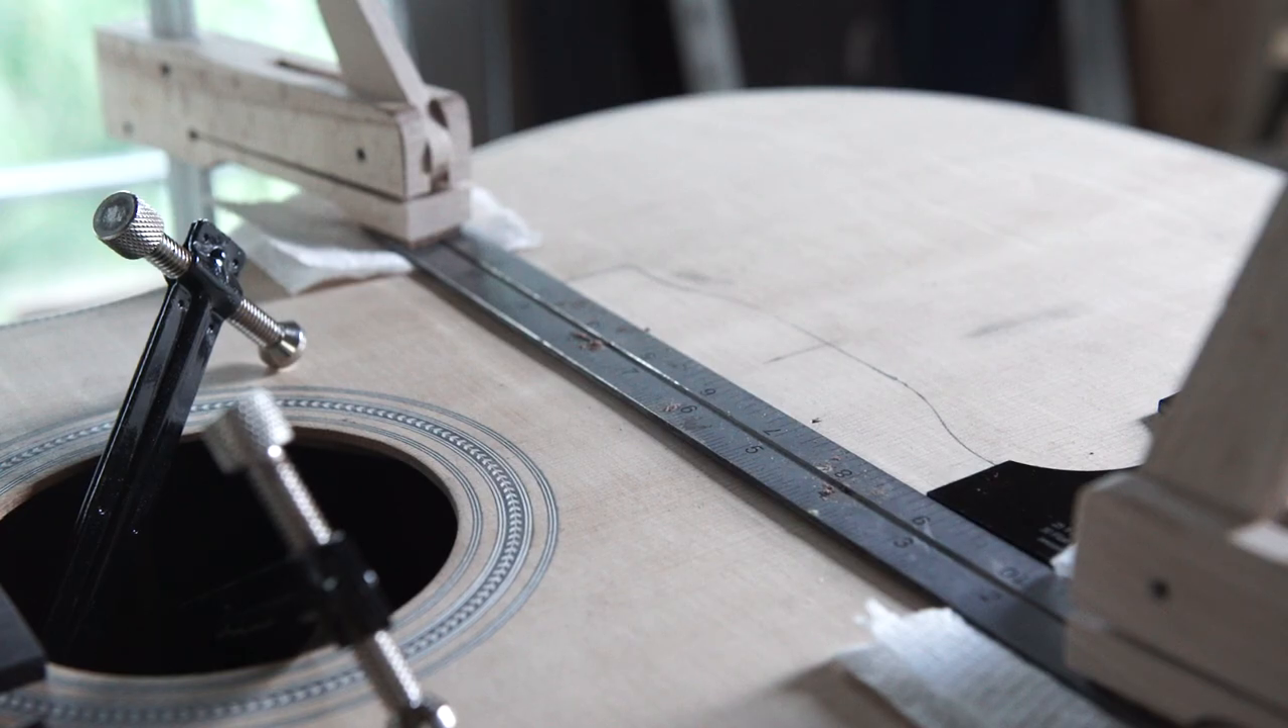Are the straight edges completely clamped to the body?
Yes.